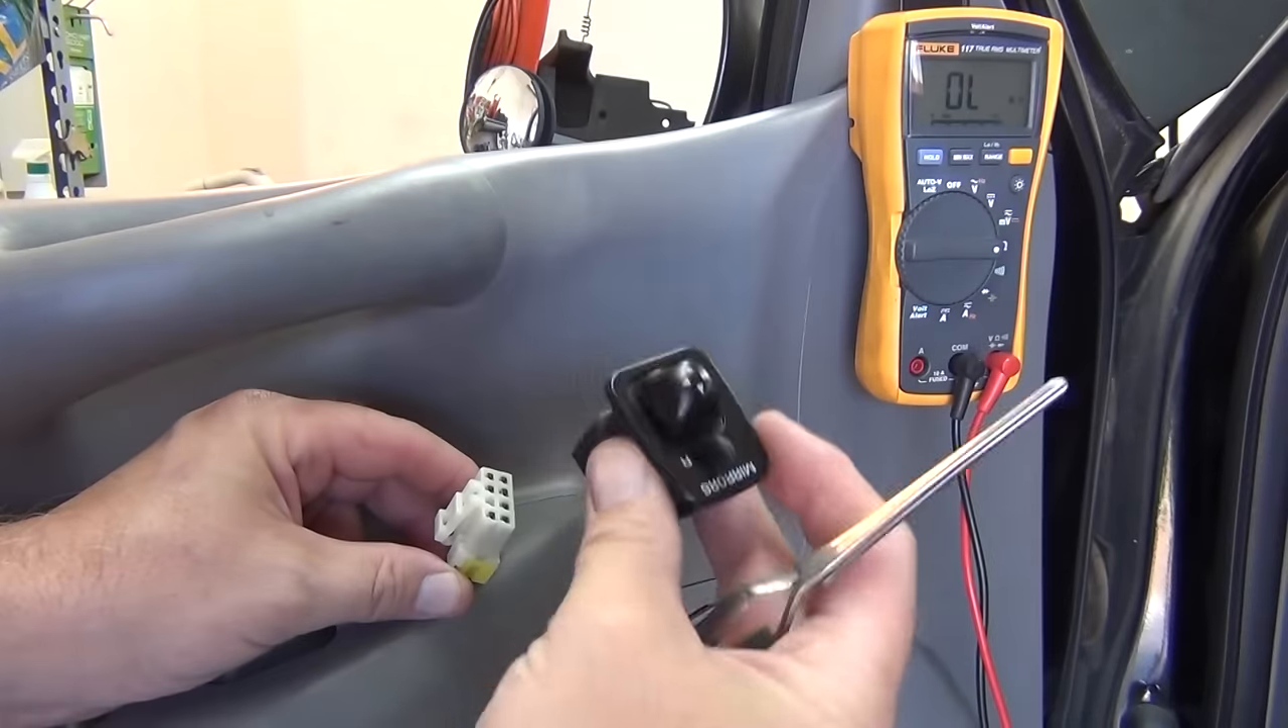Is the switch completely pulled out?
Yes.